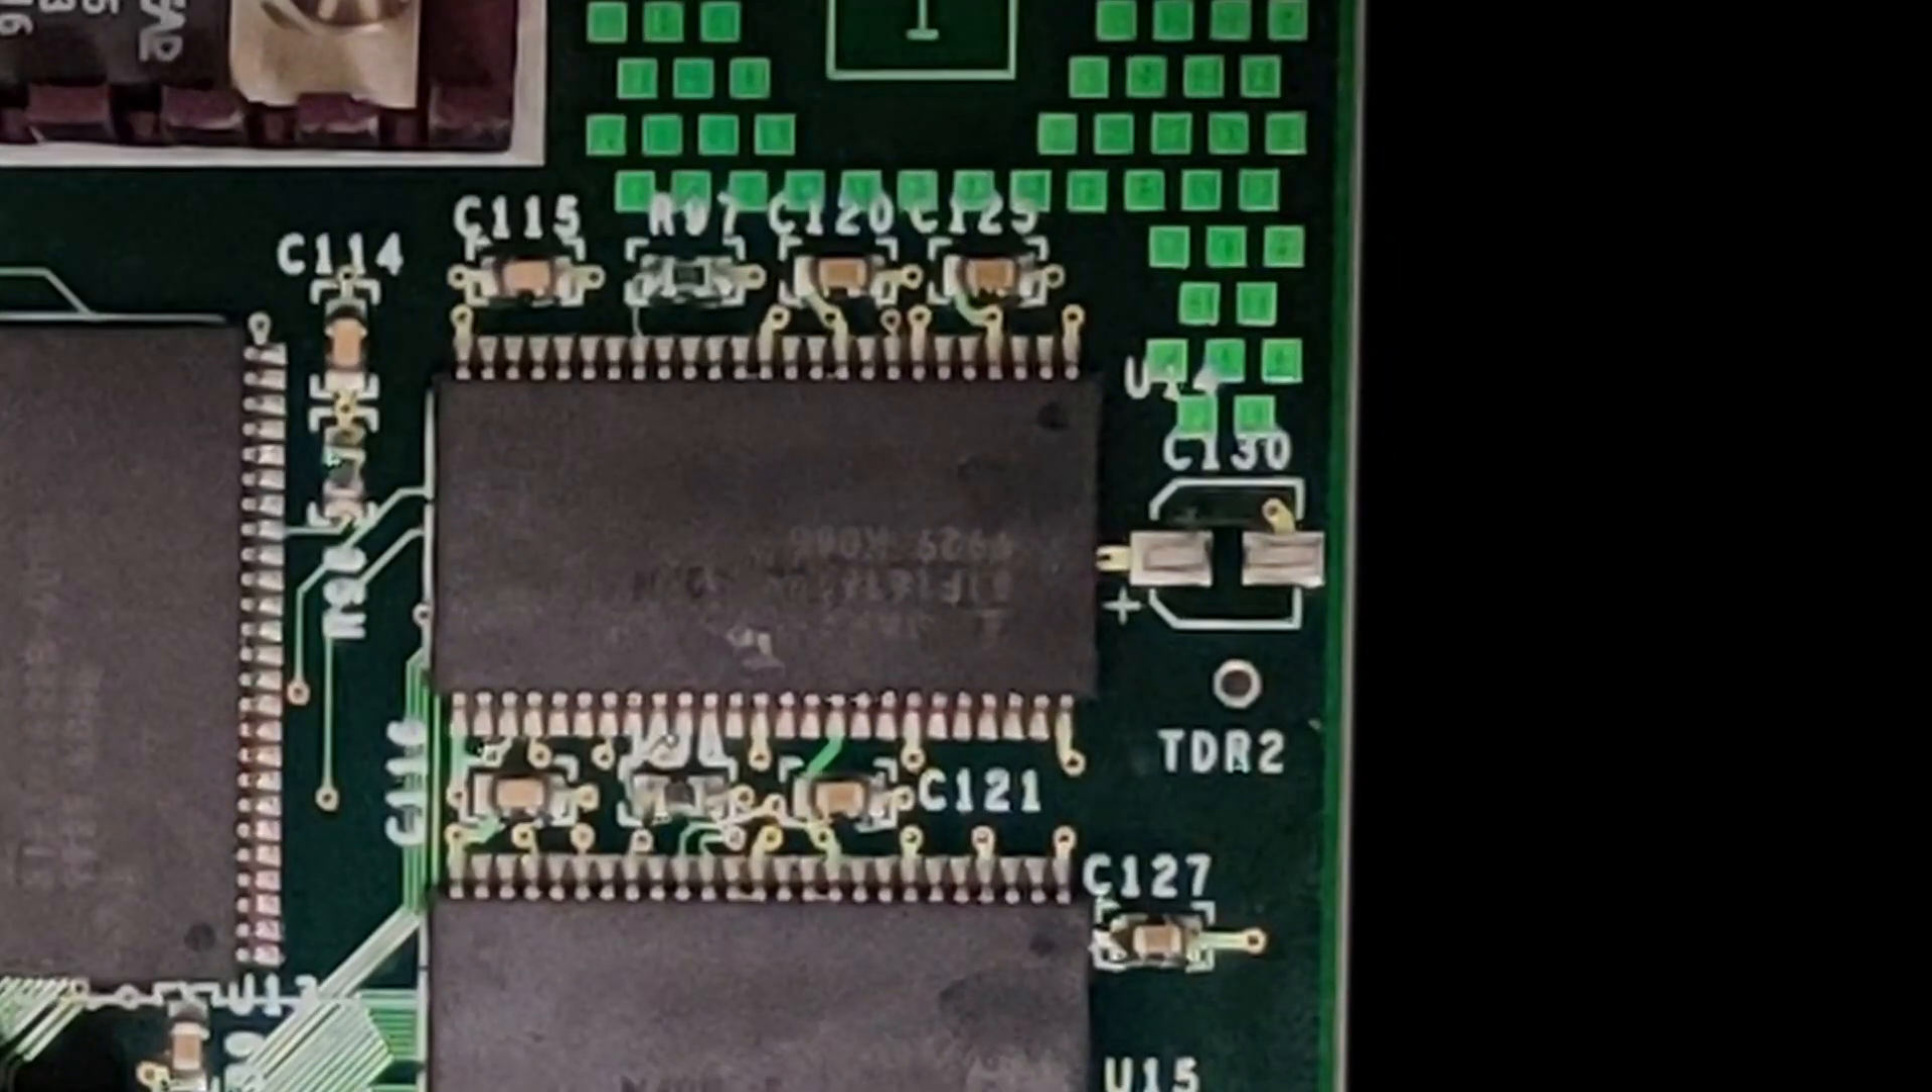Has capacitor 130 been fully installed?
No.